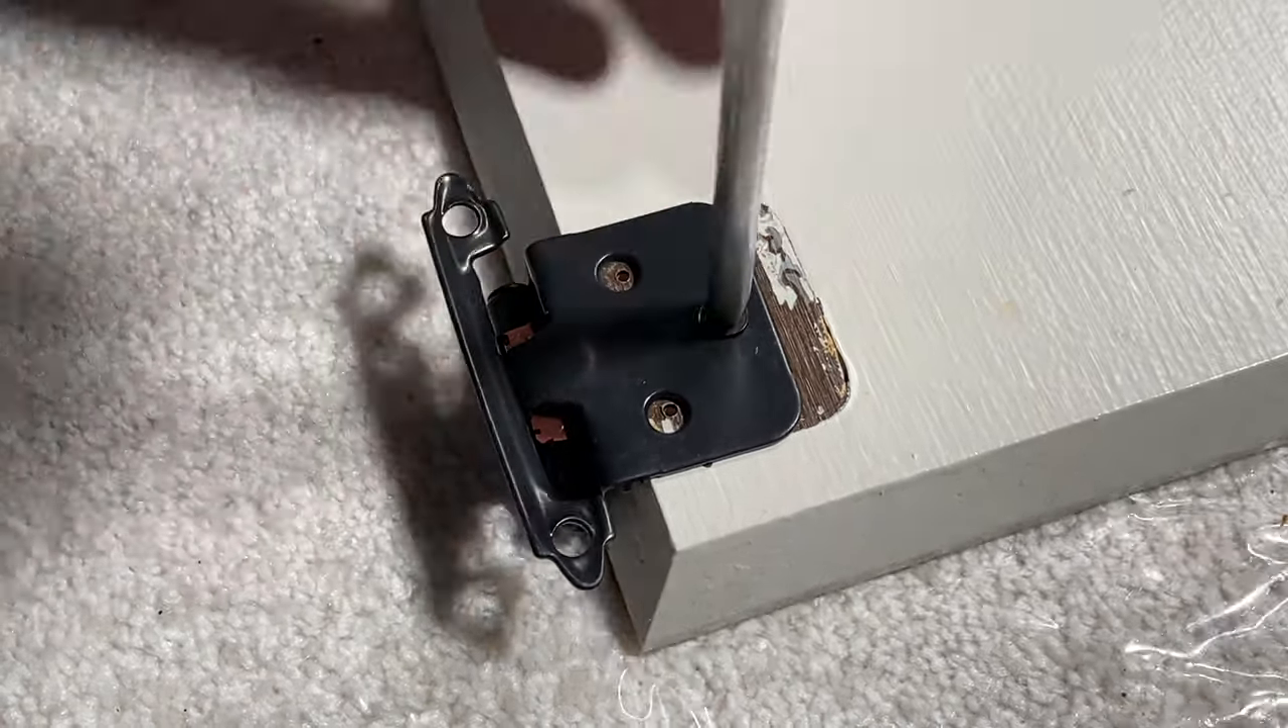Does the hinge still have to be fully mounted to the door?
Yes.